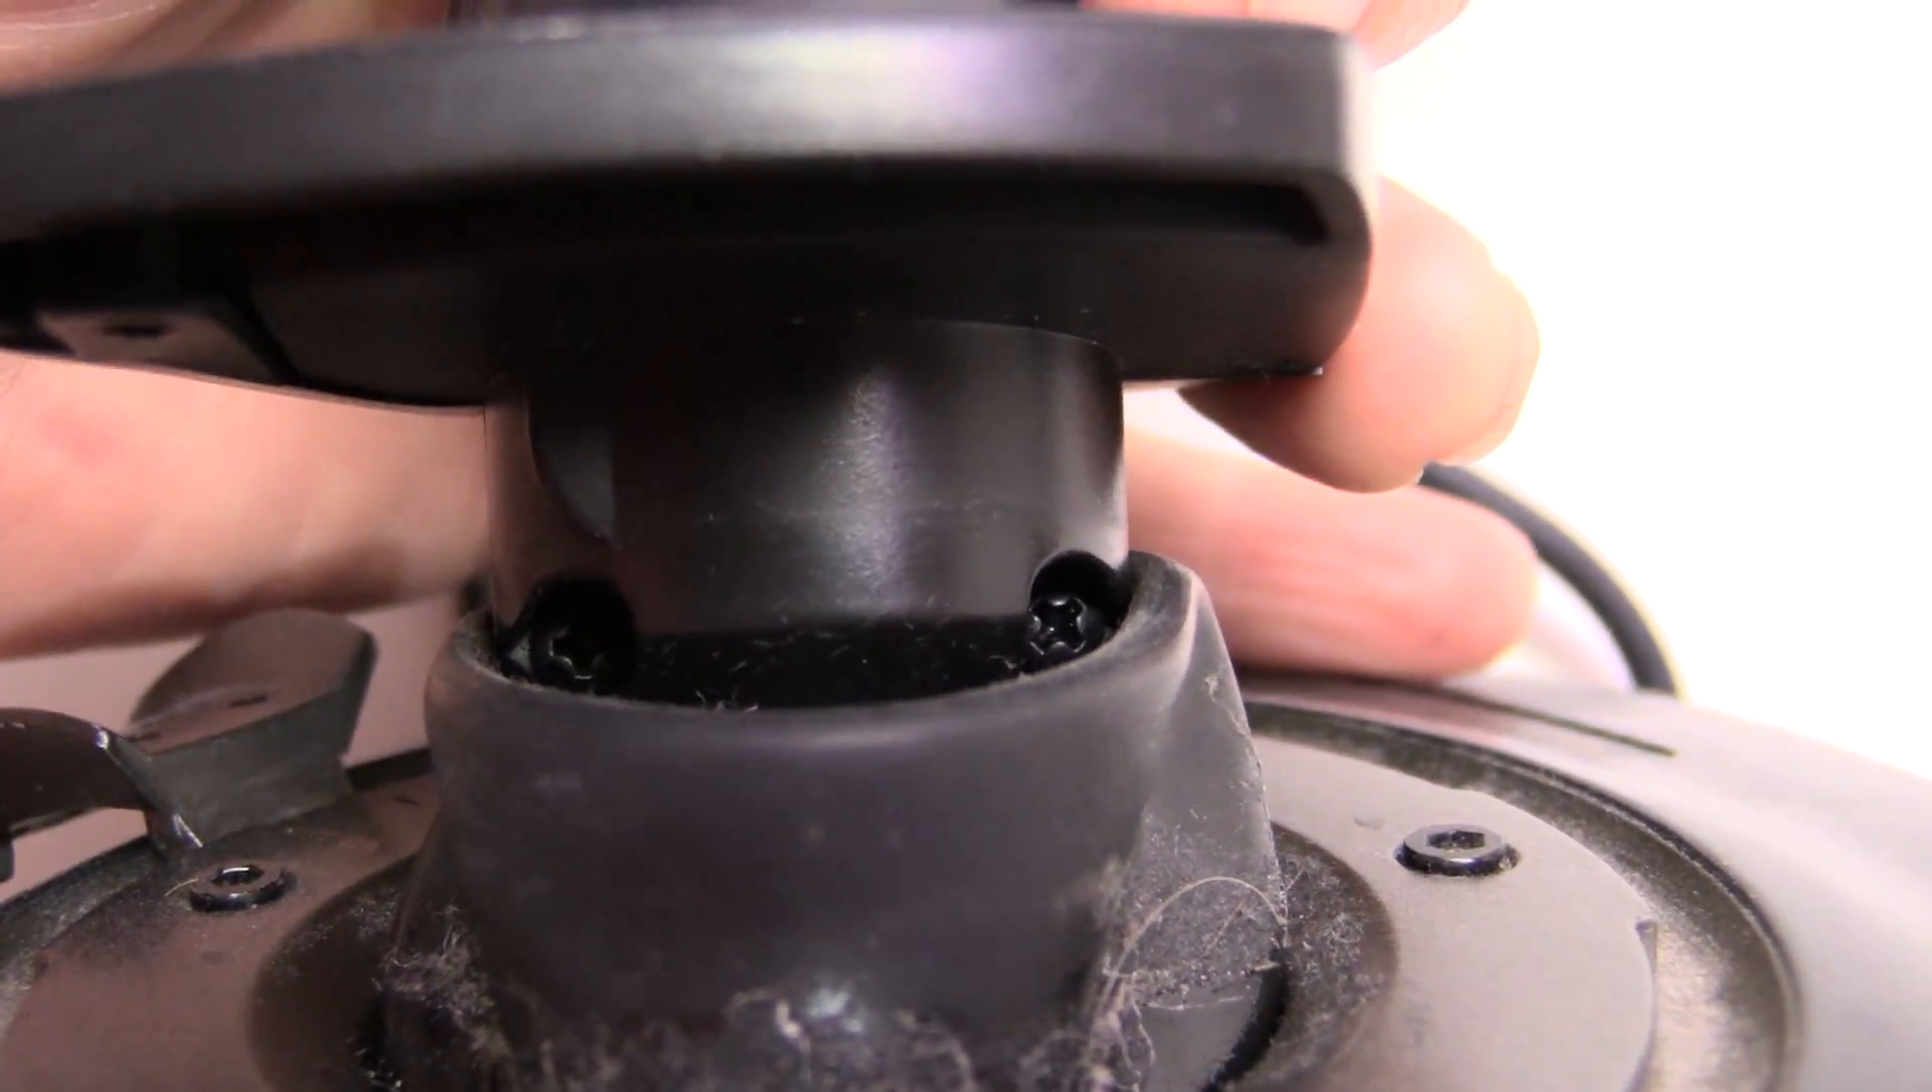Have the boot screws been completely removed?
No.